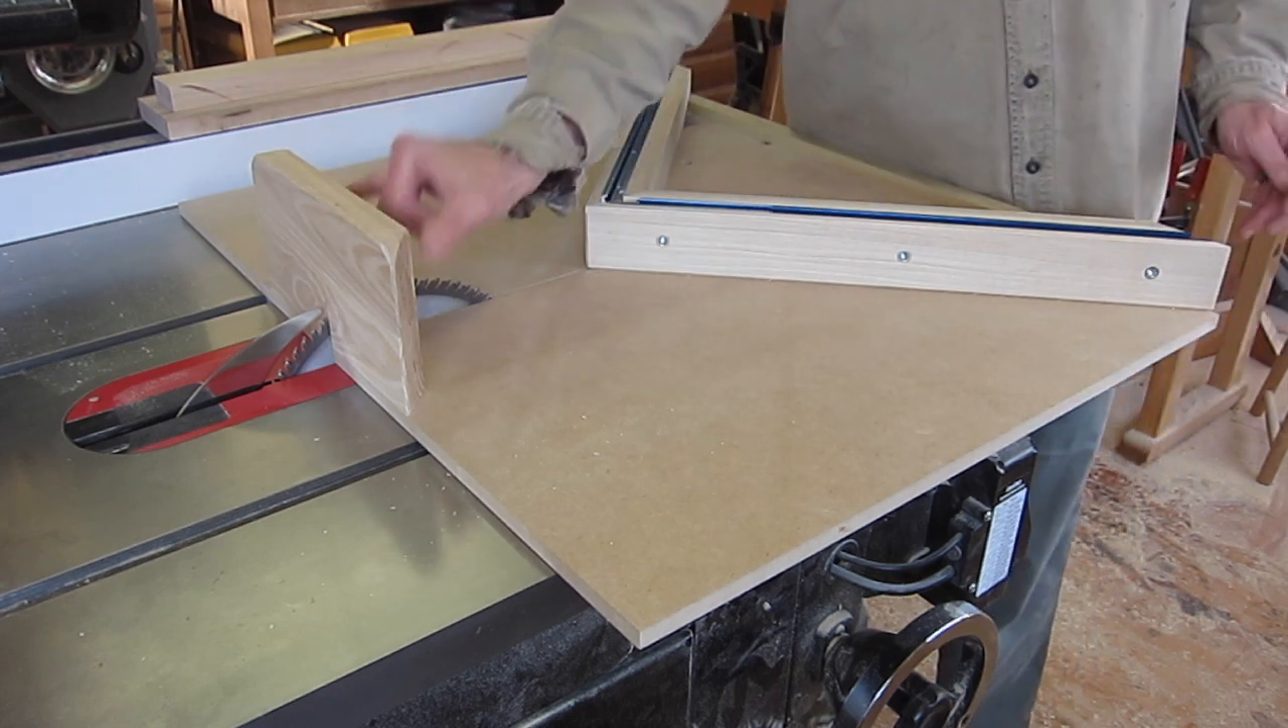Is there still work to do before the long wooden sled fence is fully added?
No.